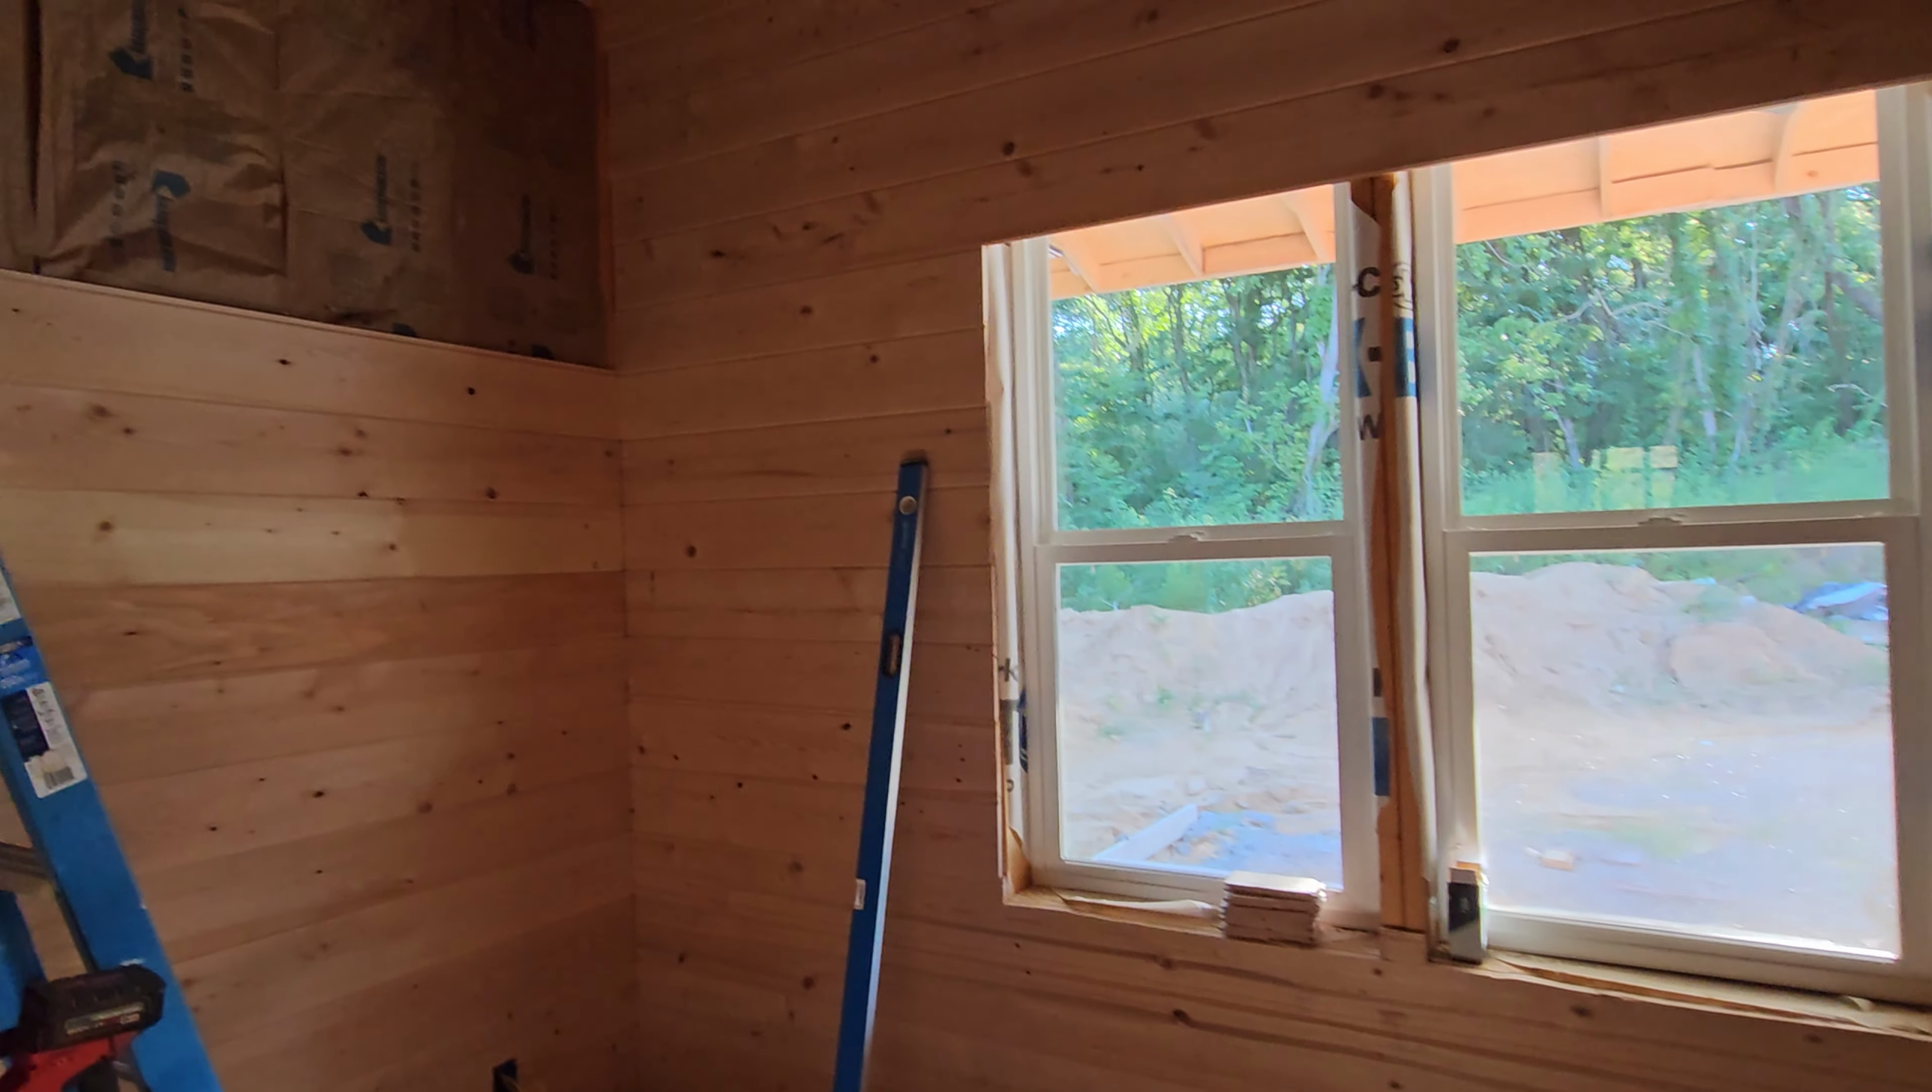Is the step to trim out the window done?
No.